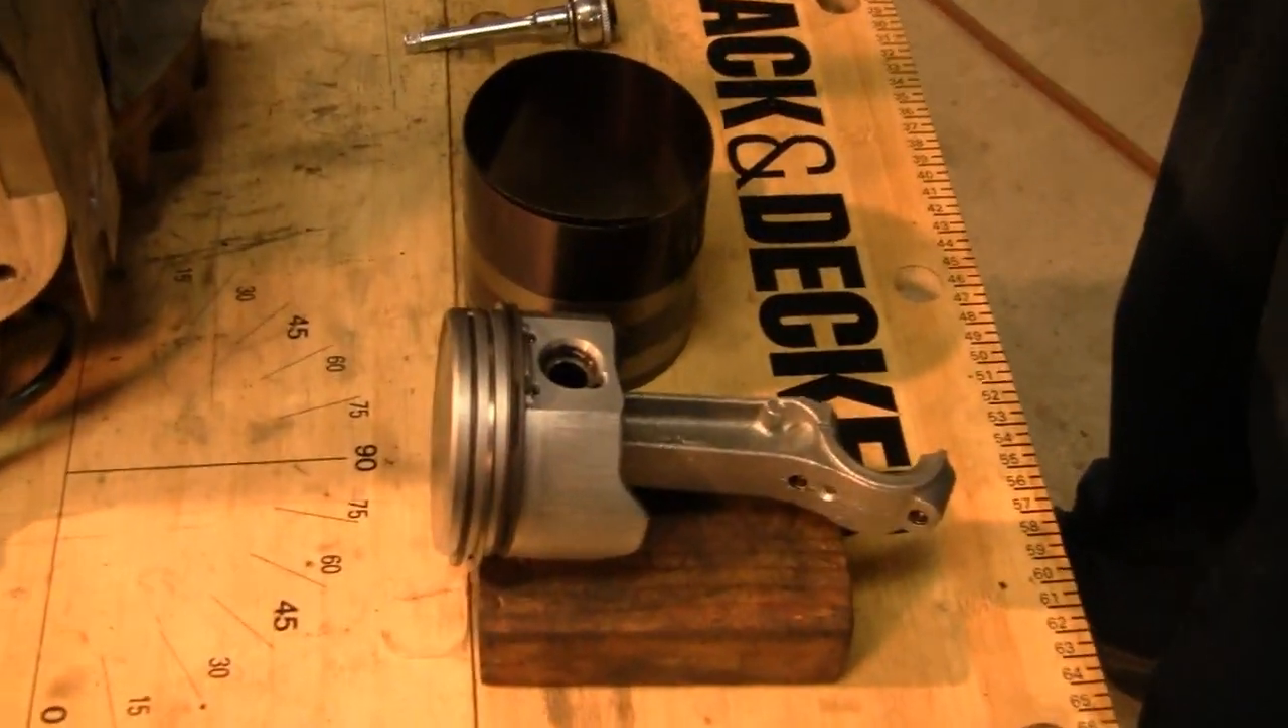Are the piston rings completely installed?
Yes.